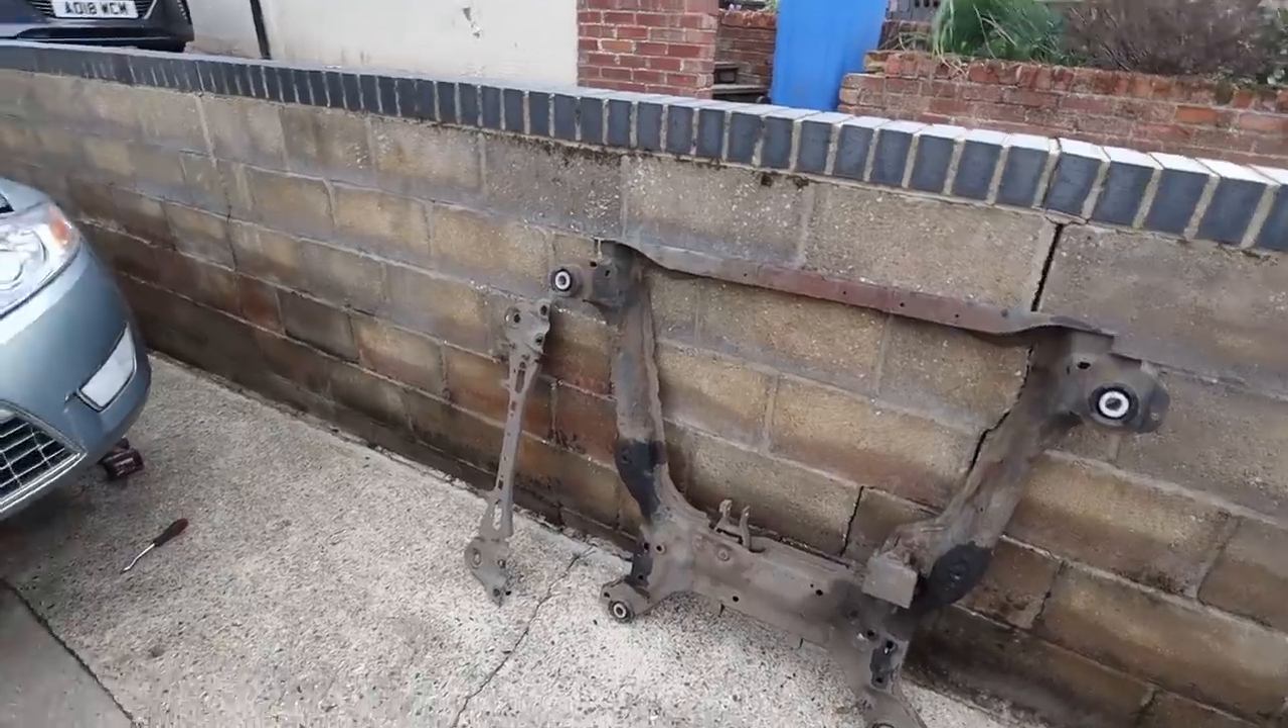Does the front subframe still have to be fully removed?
No.